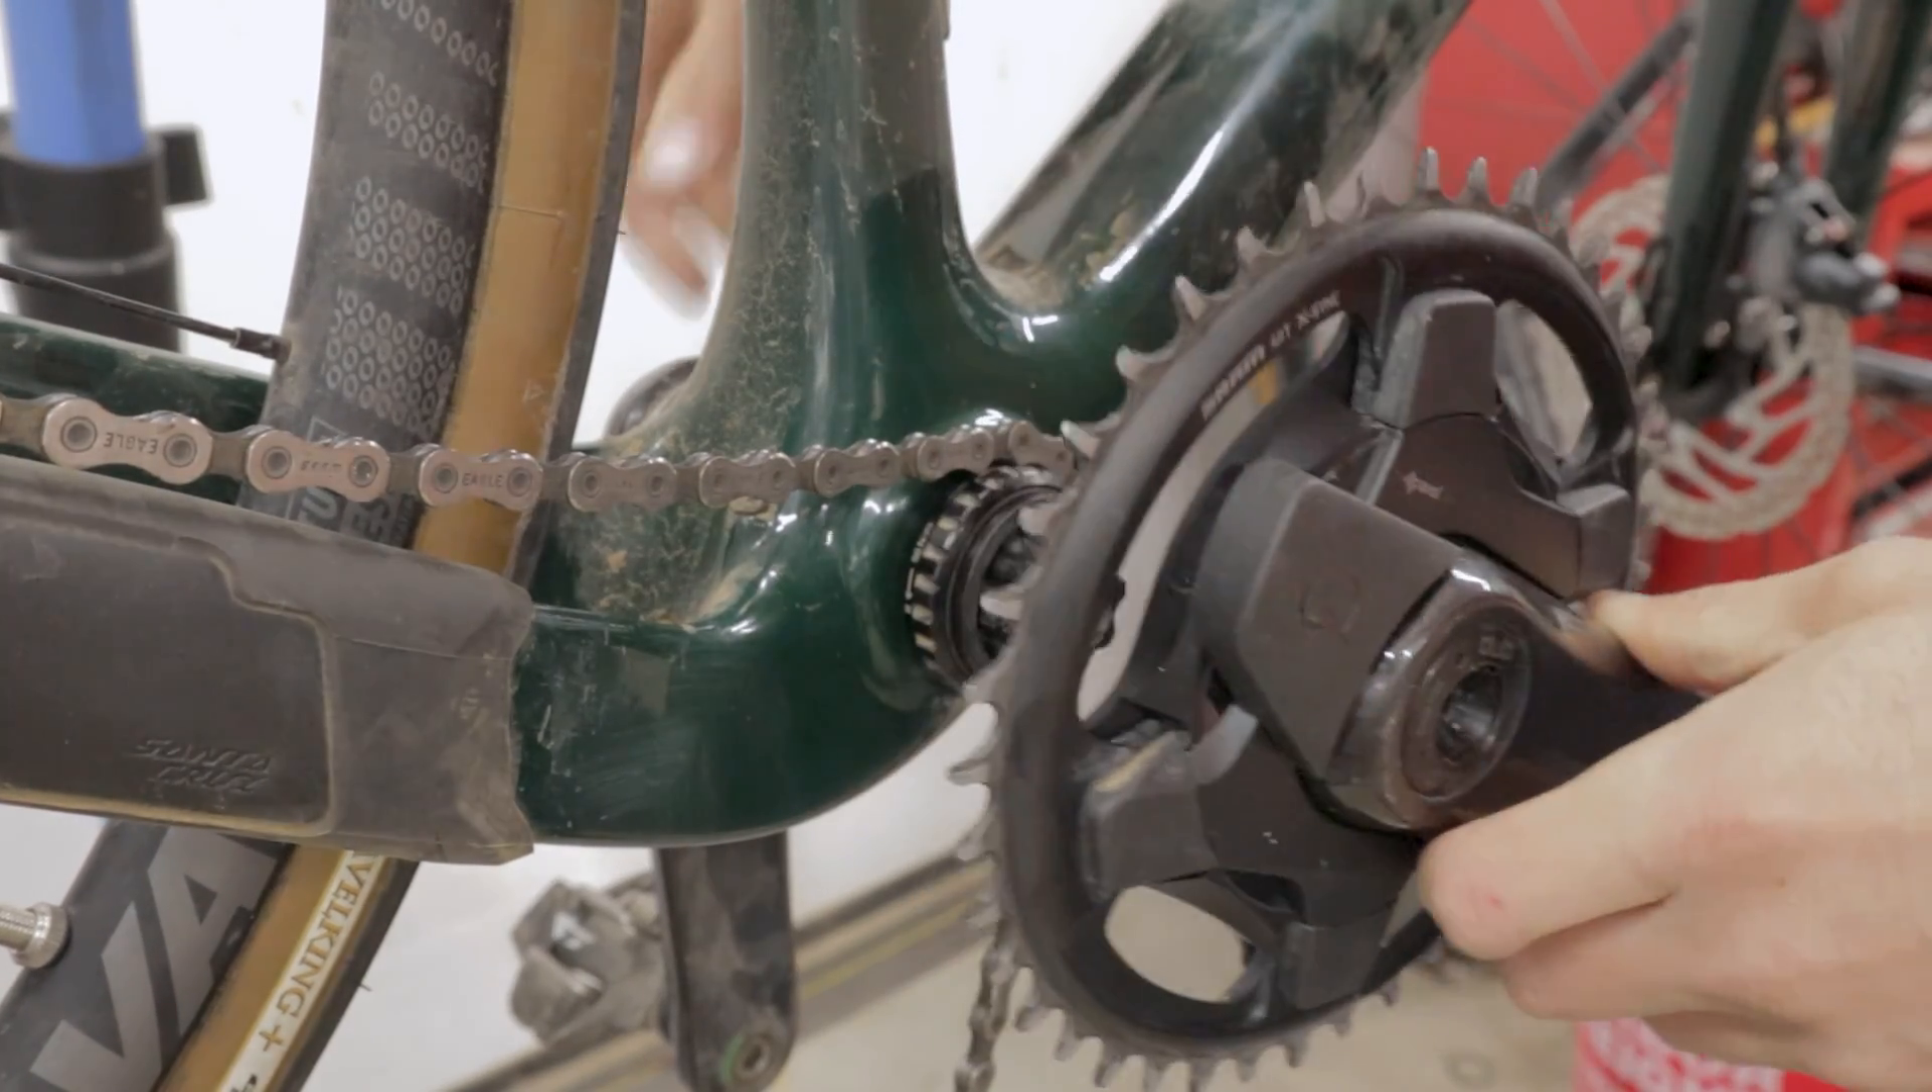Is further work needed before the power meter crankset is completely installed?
Yes.